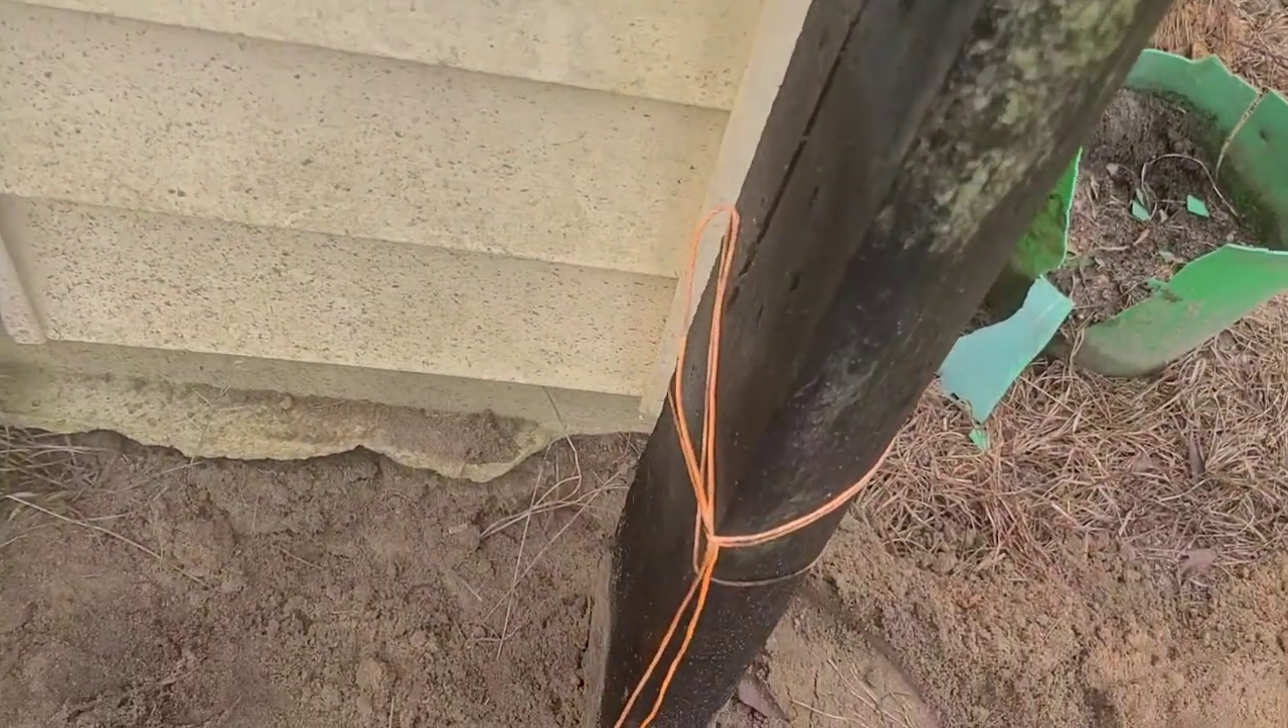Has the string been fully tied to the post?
Yes.